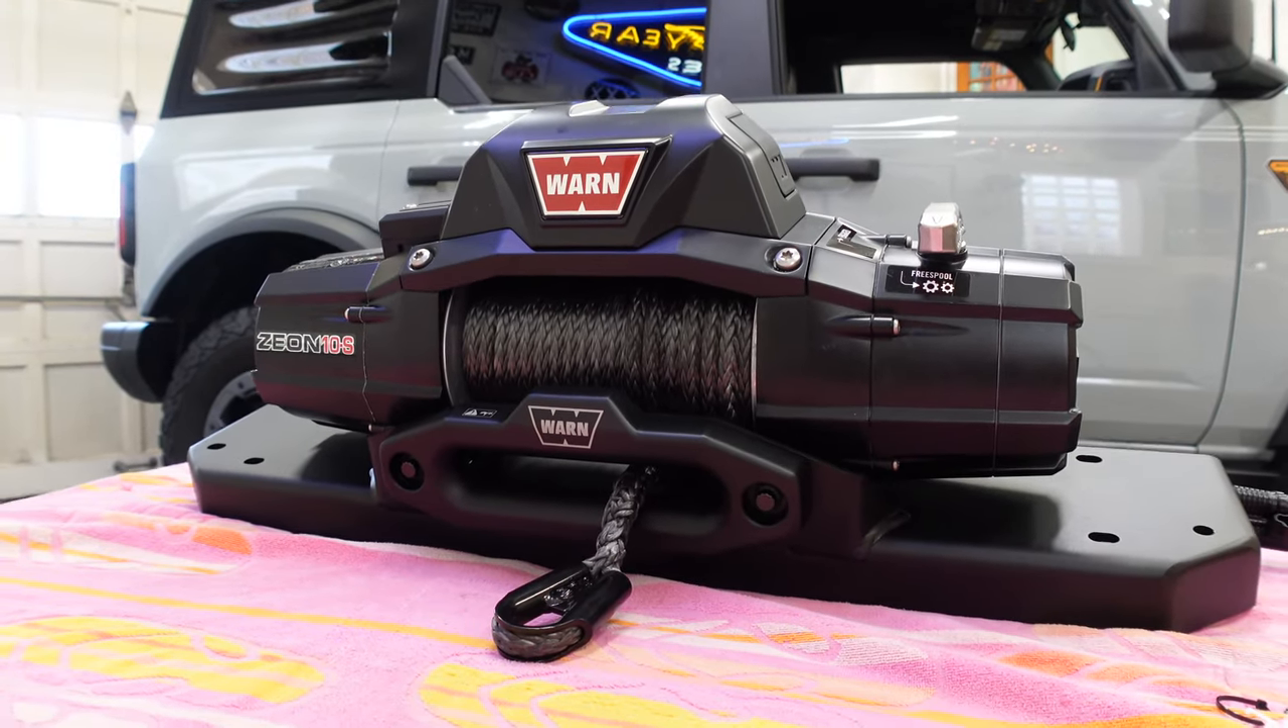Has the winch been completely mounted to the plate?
Yes.